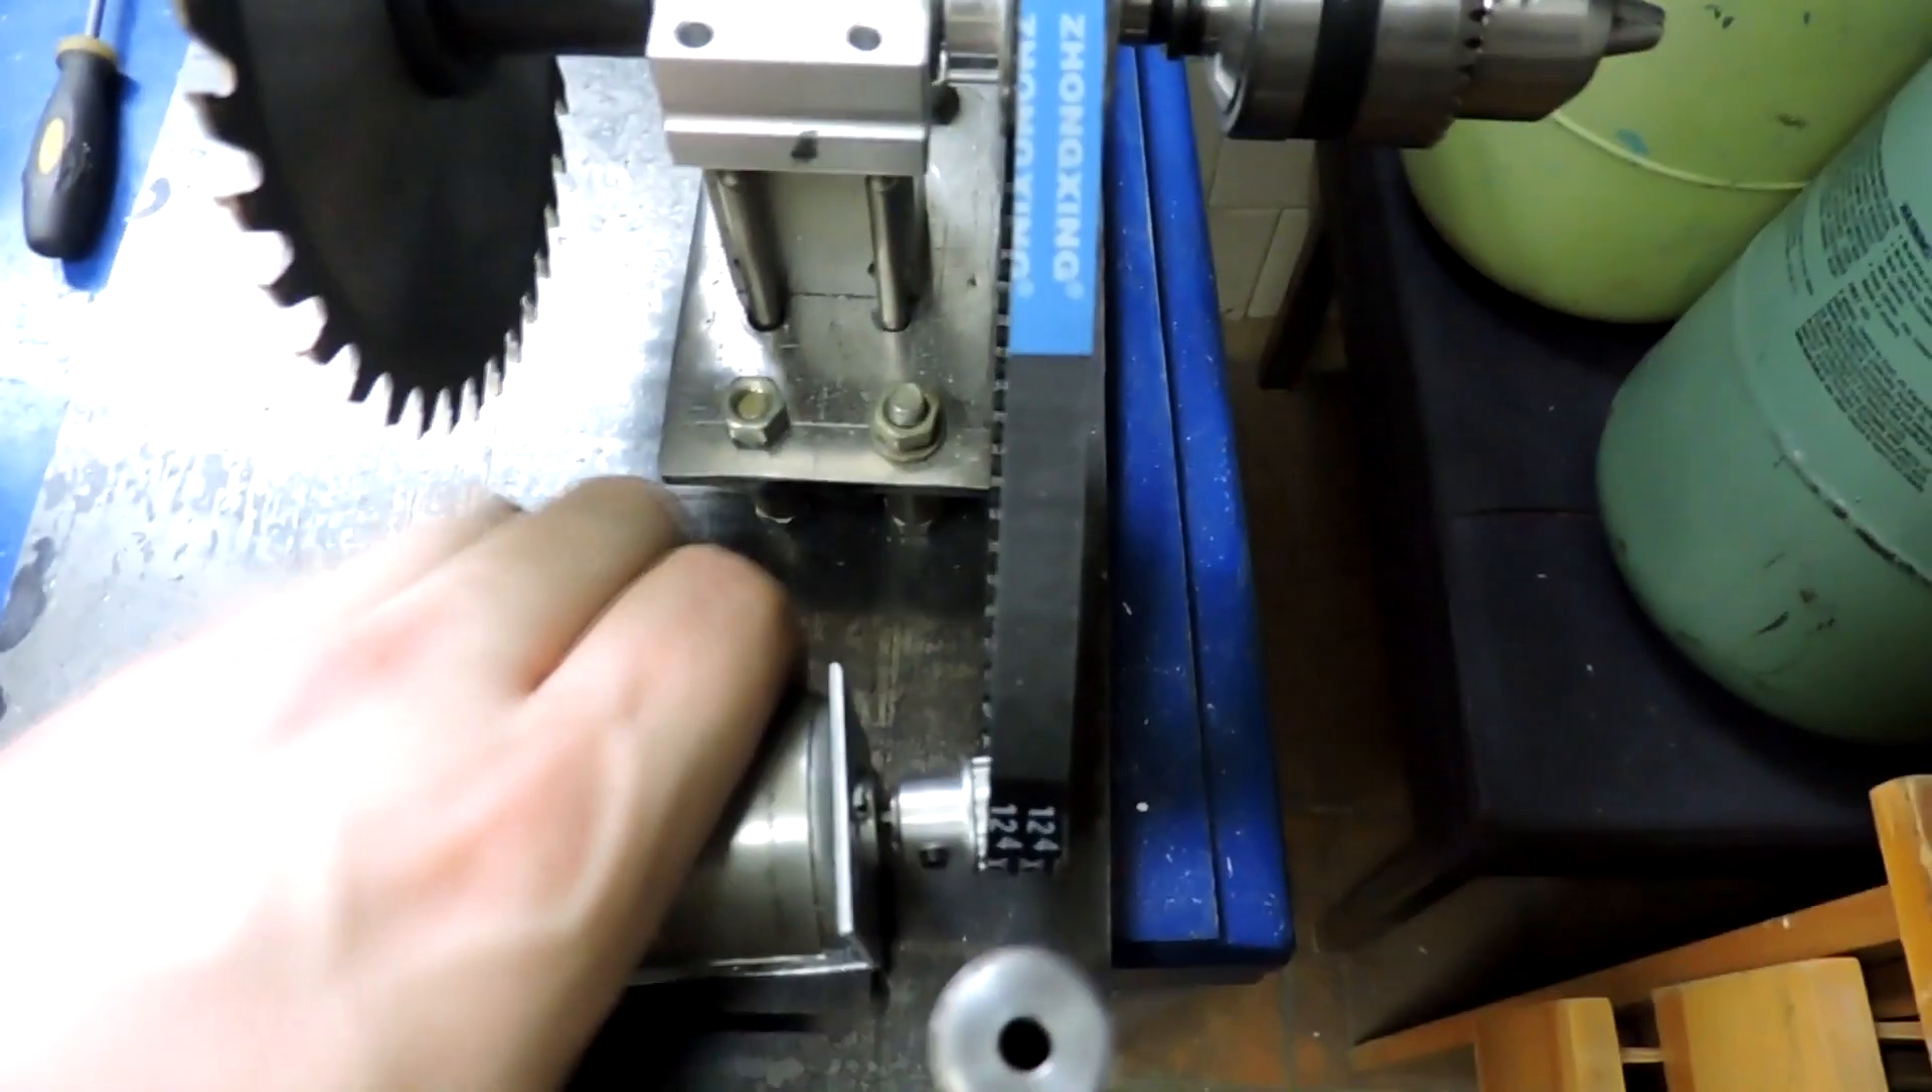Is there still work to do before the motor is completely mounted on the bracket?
No.